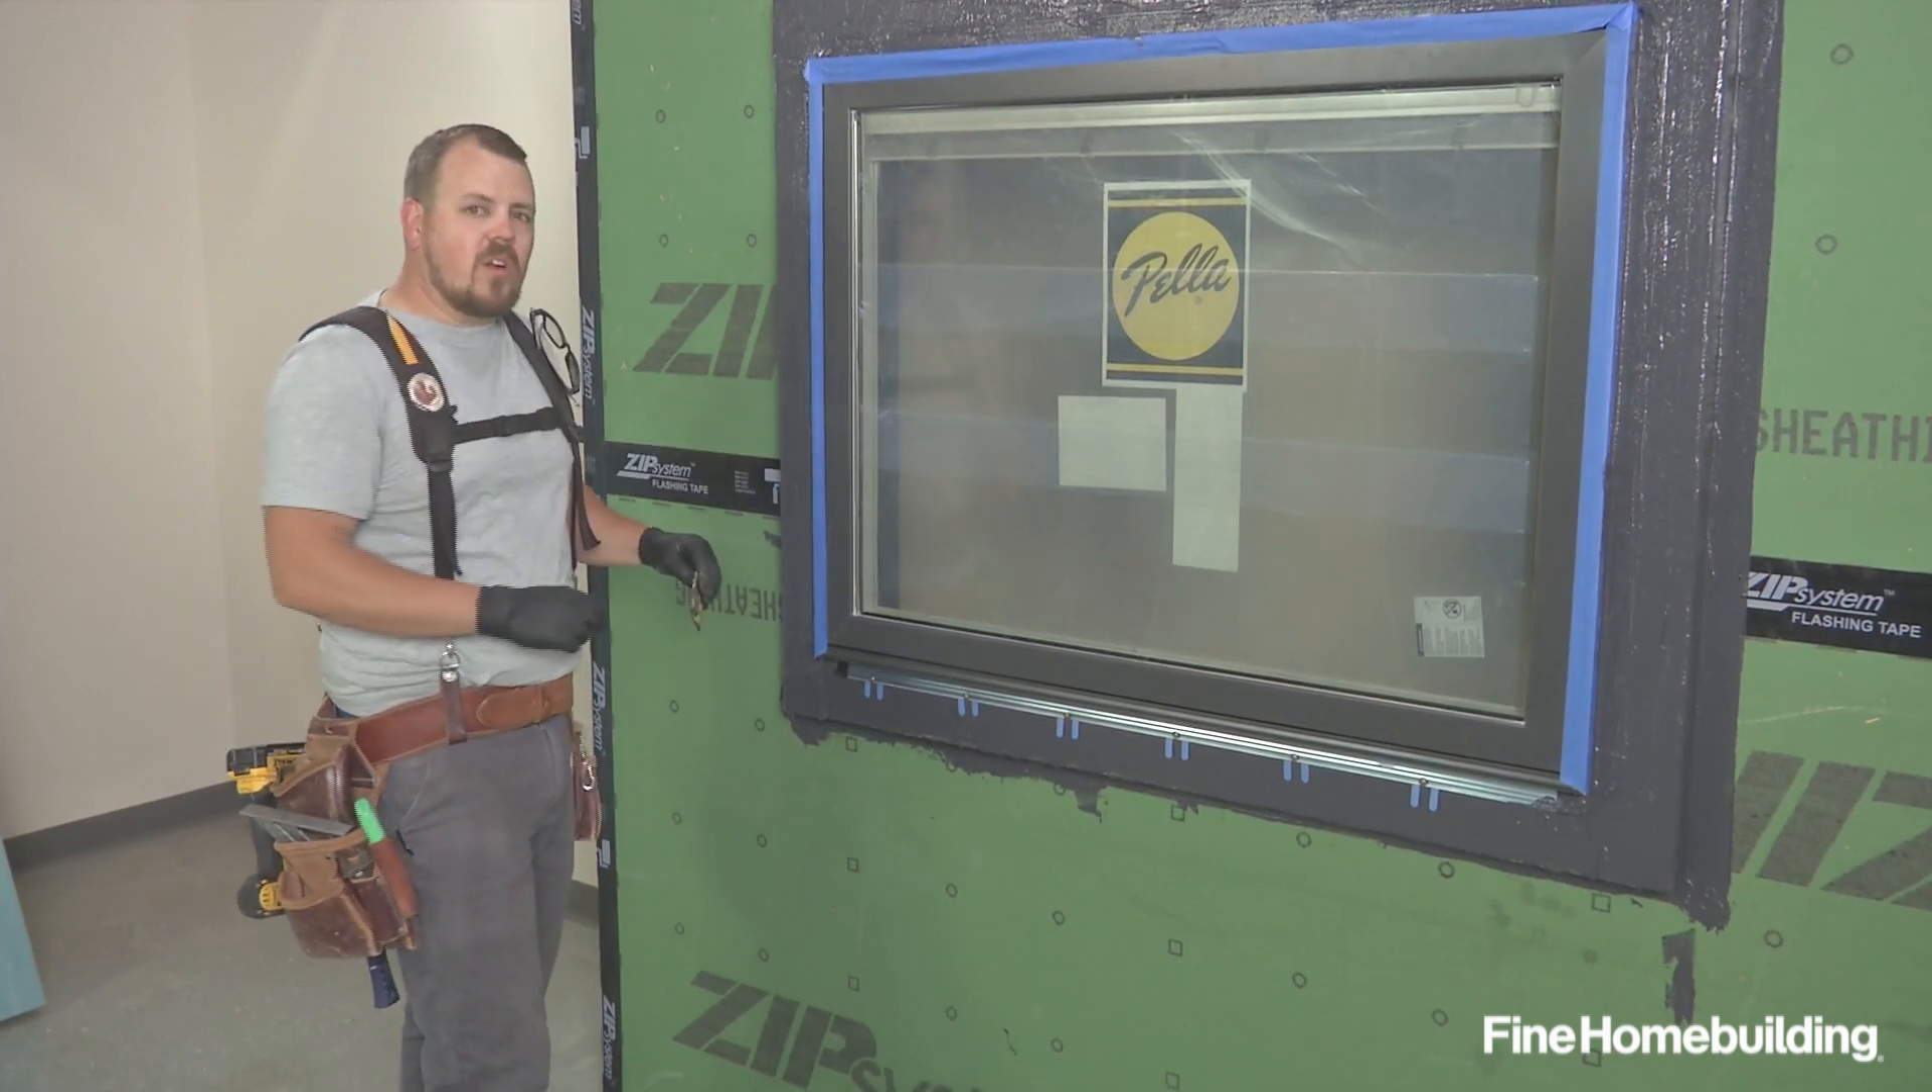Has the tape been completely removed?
No.